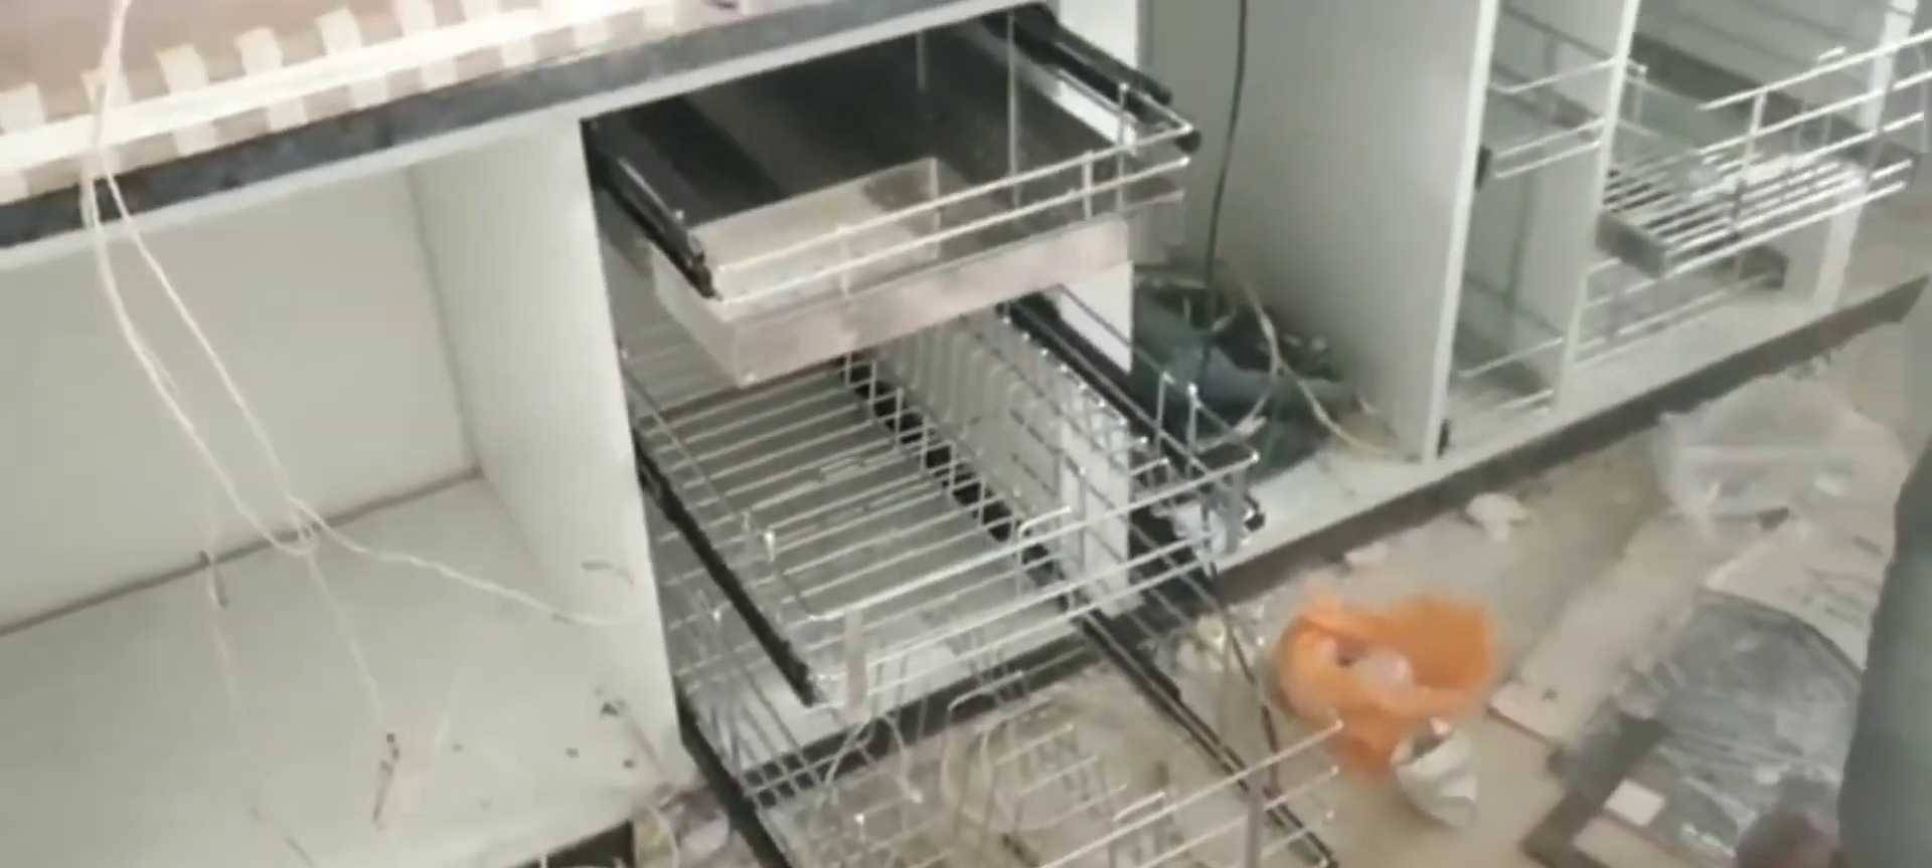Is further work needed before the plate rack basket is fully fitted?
No.